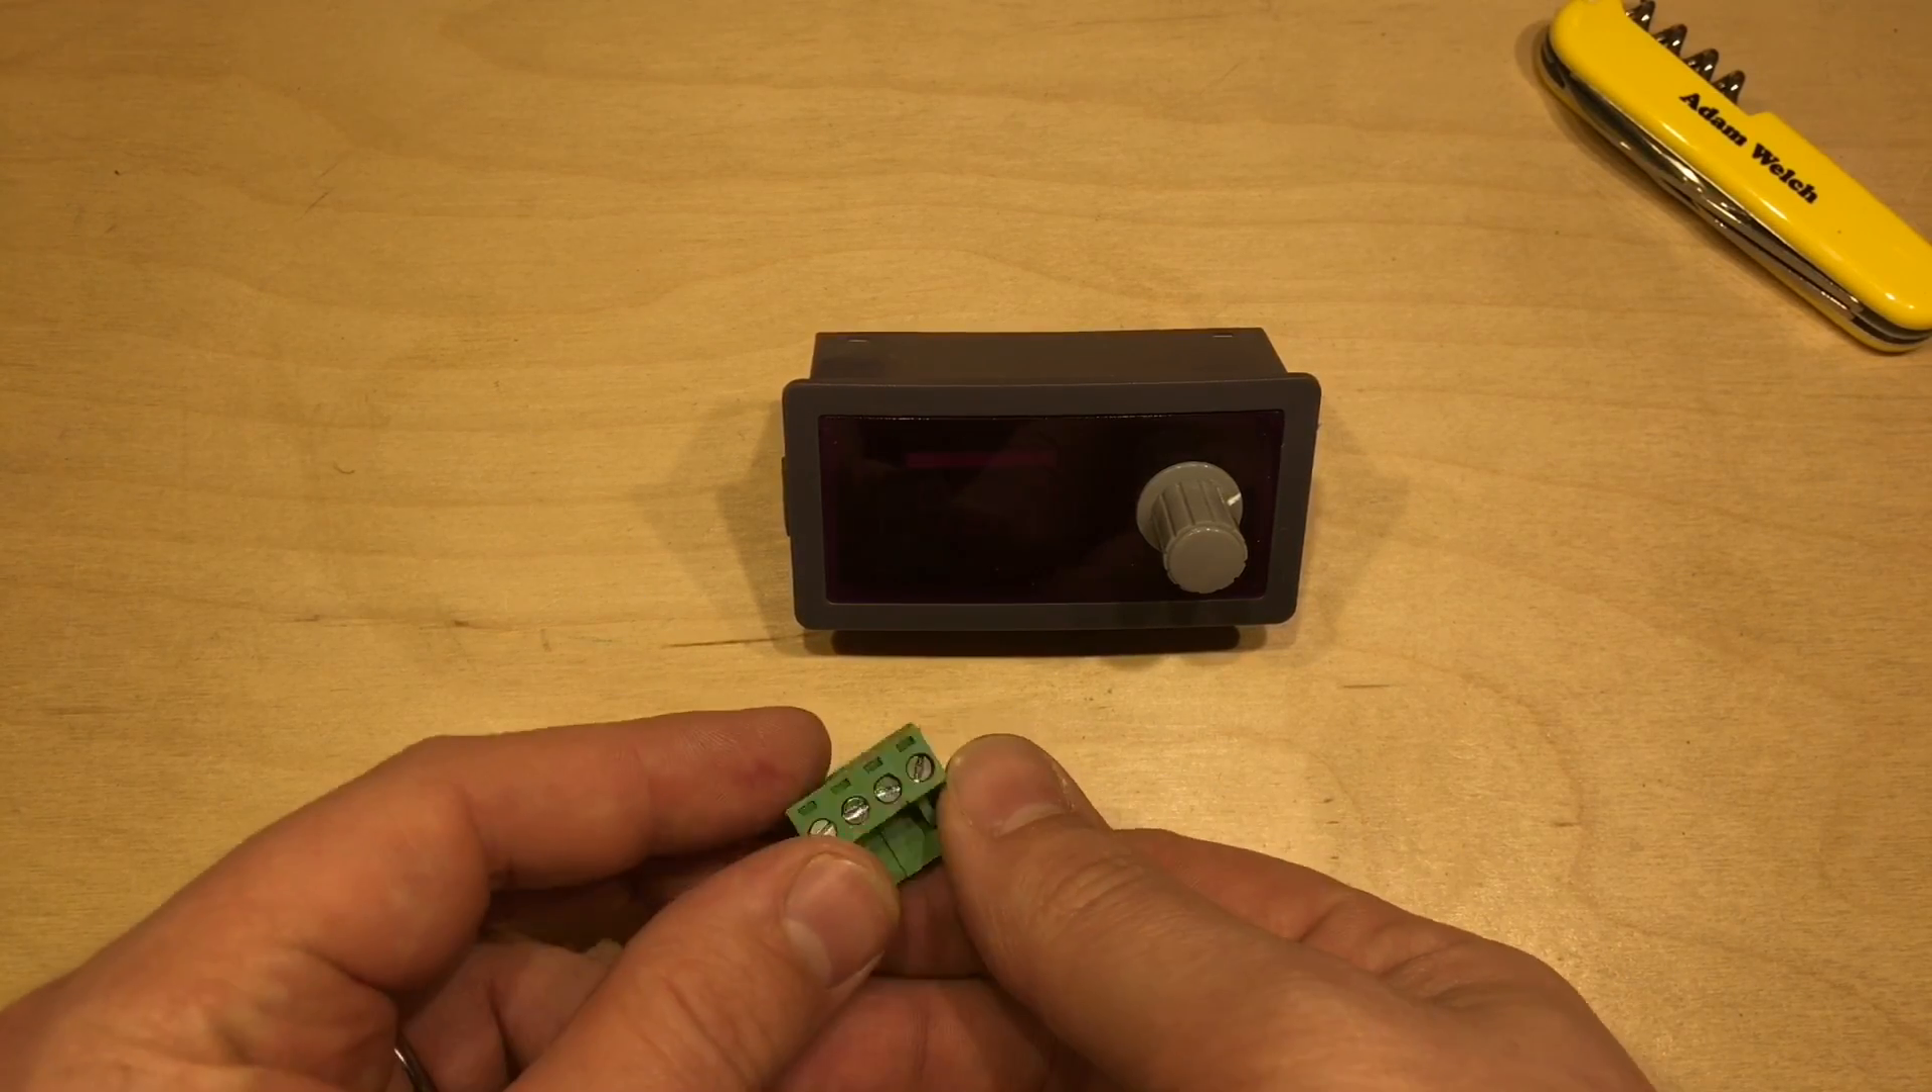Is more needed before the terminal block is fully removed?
No.